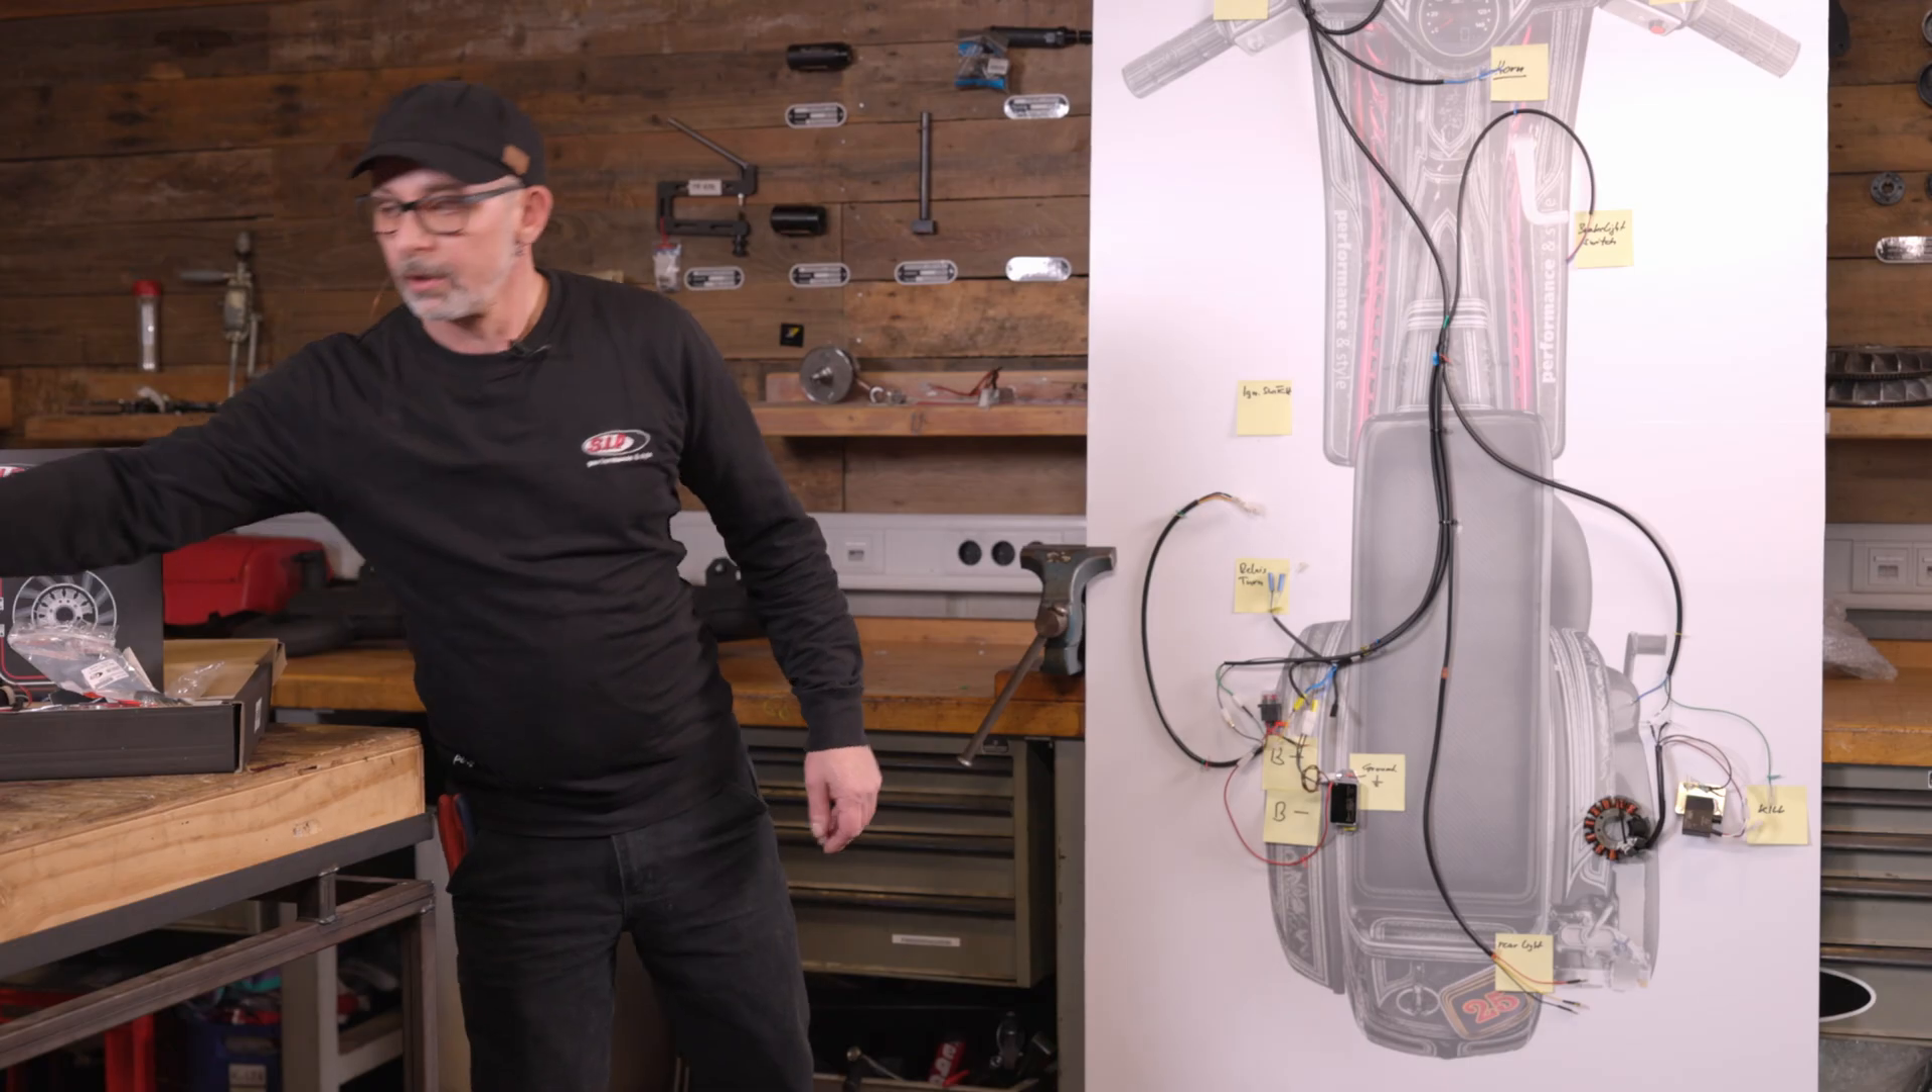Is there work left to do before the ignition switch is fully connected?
Yes.